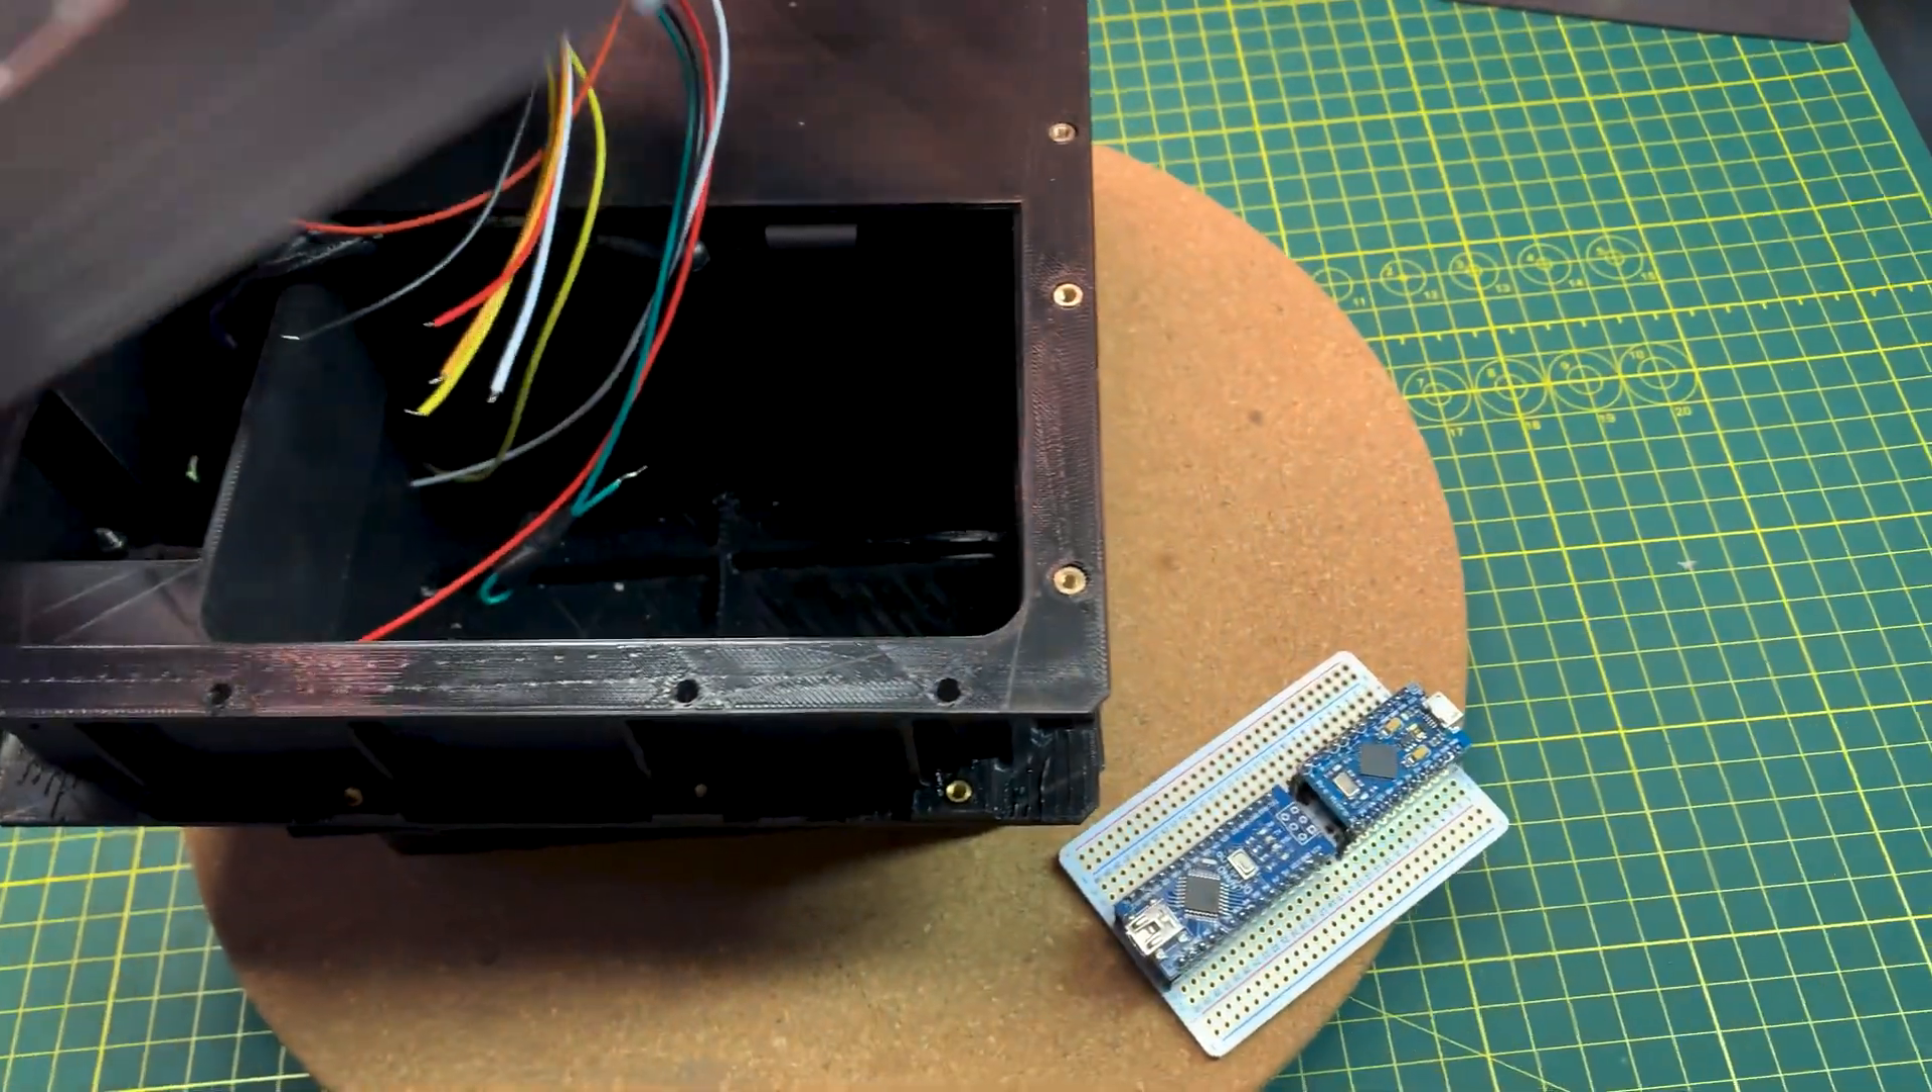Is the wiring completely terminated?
No.